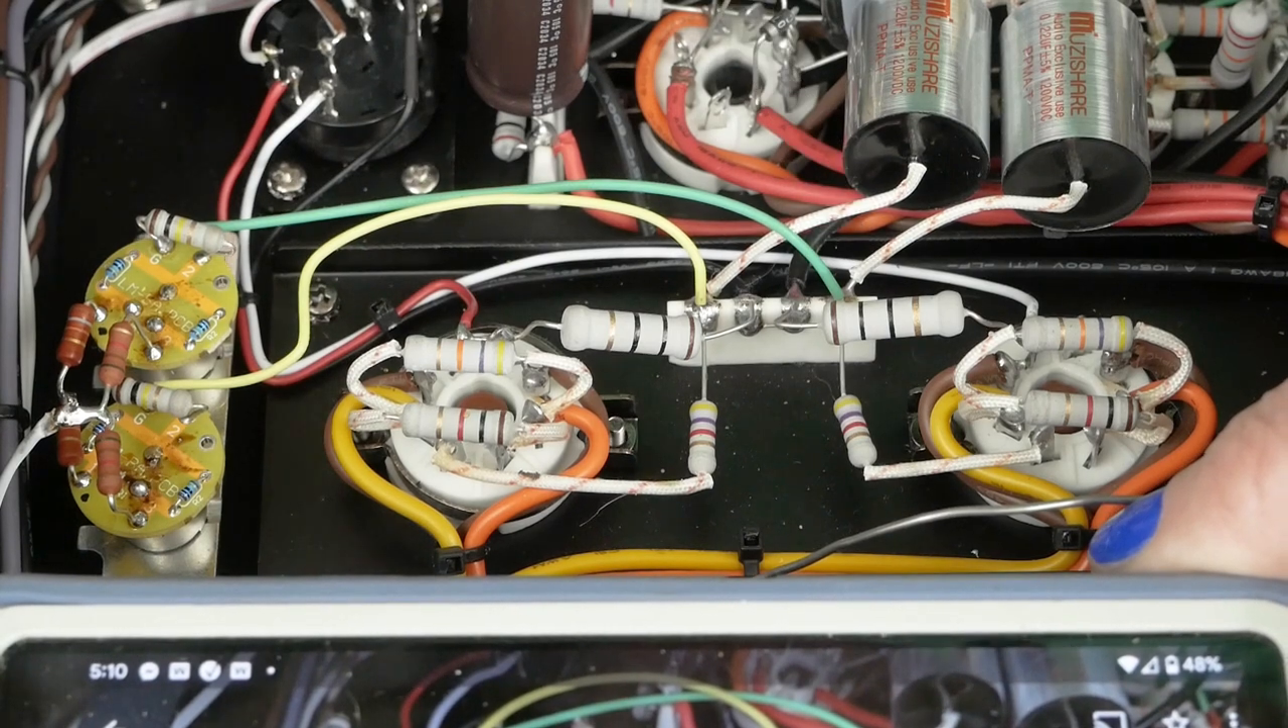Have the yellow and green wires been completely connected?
Yes.